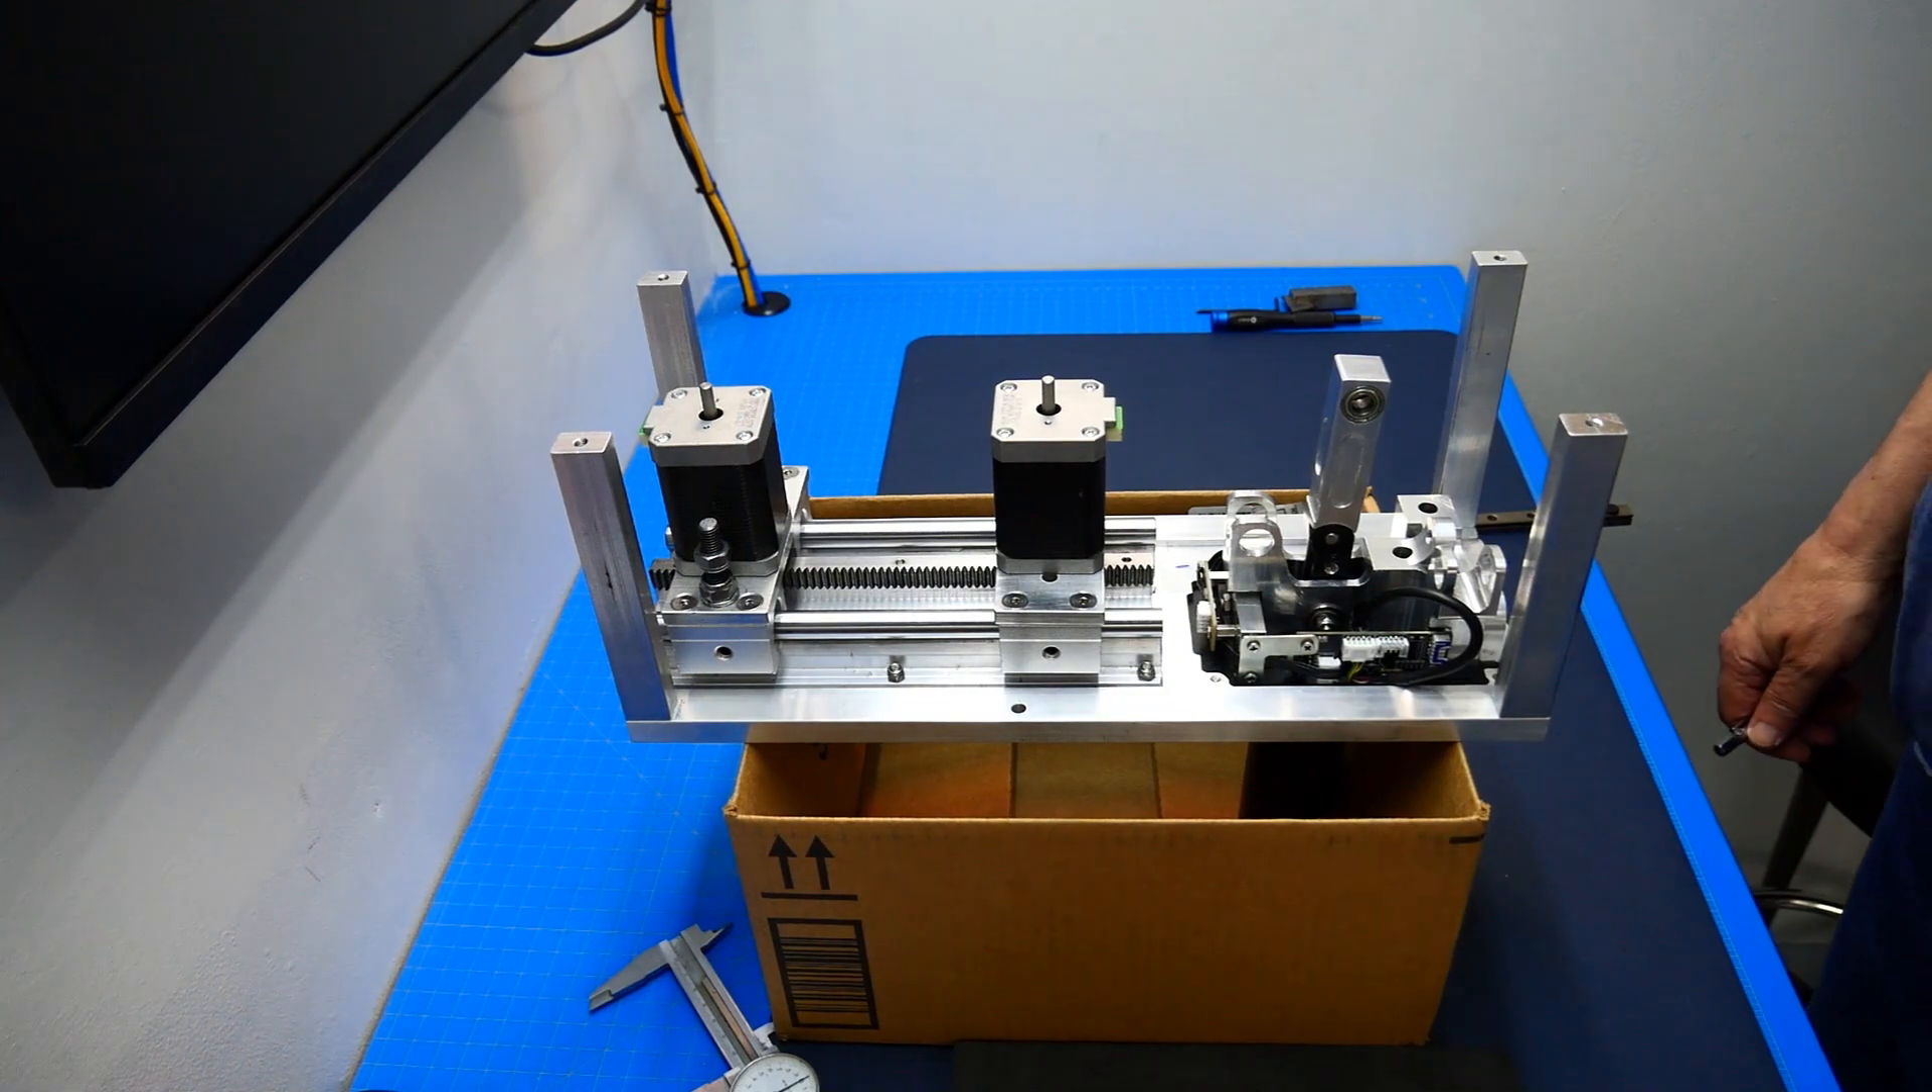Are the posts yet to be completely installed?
No.